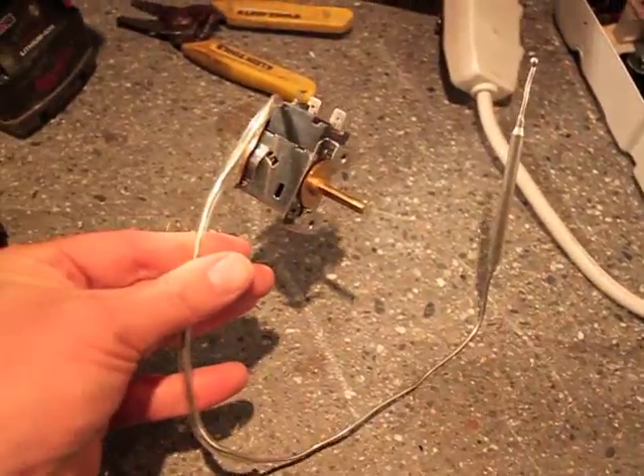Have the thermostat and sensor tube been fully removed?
Yes.